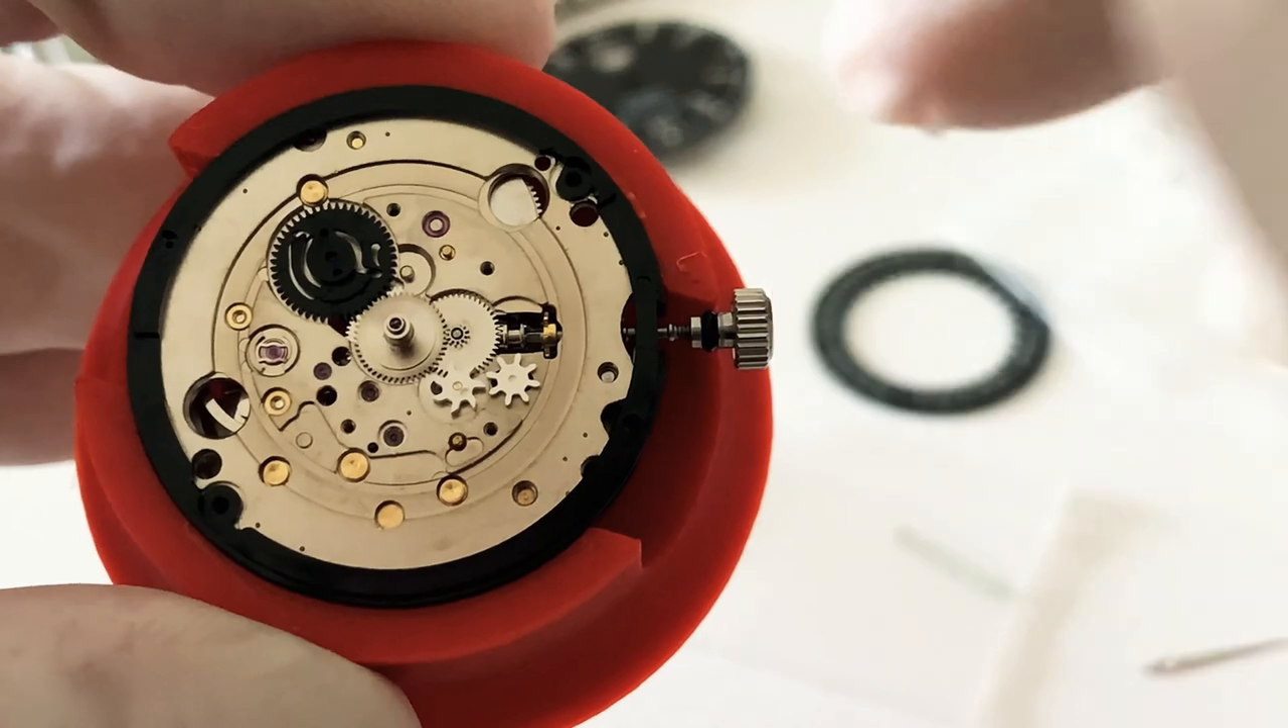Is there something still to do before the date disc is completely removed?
No.